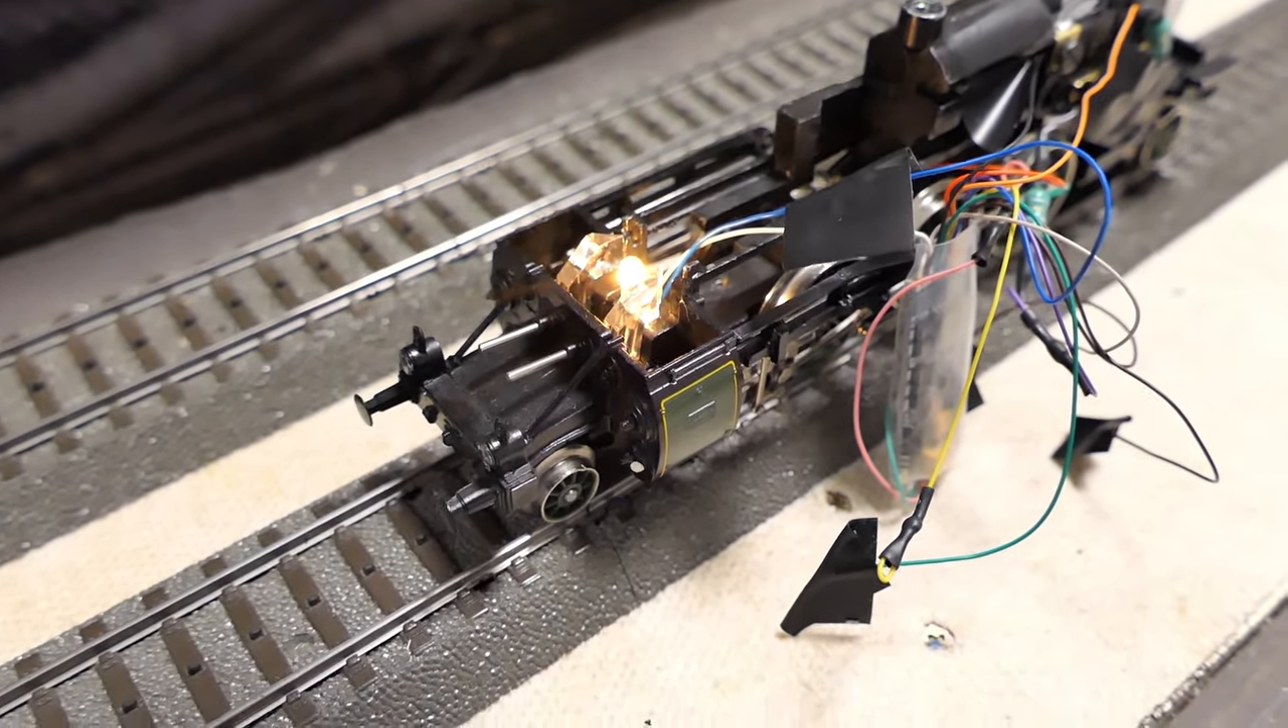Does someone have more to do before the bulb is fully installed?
No.